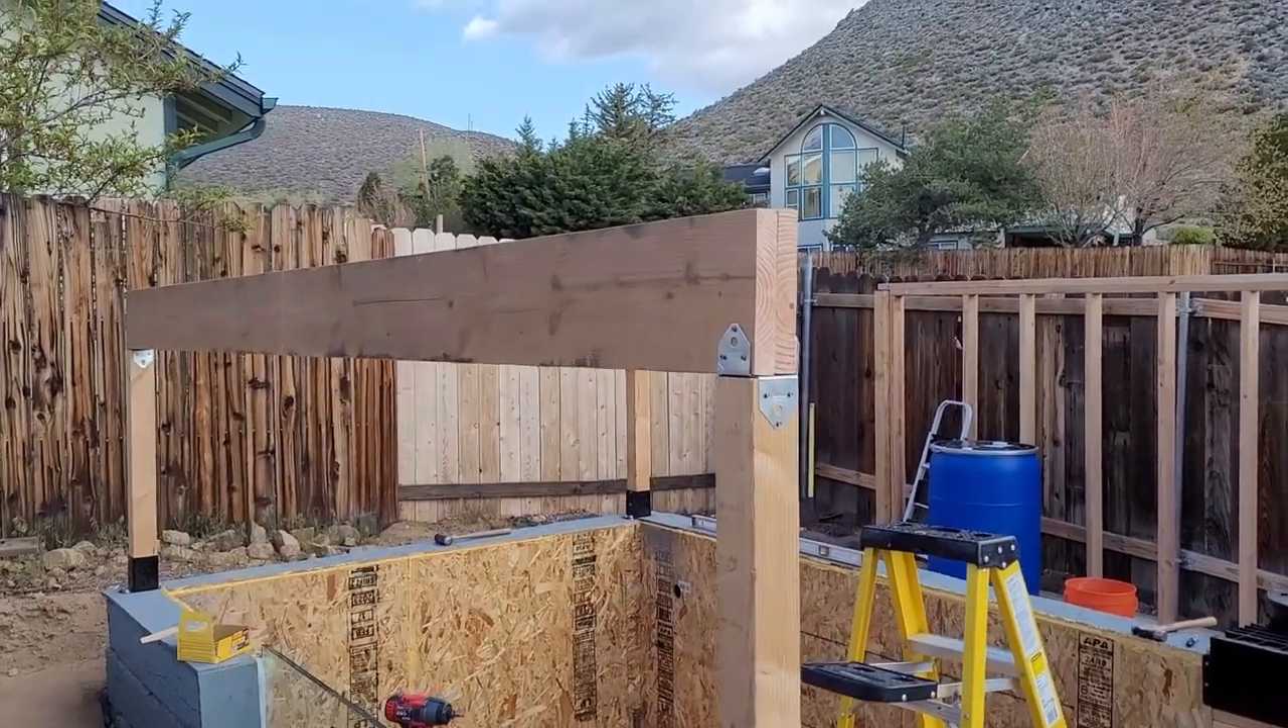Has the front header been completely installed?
Yes.